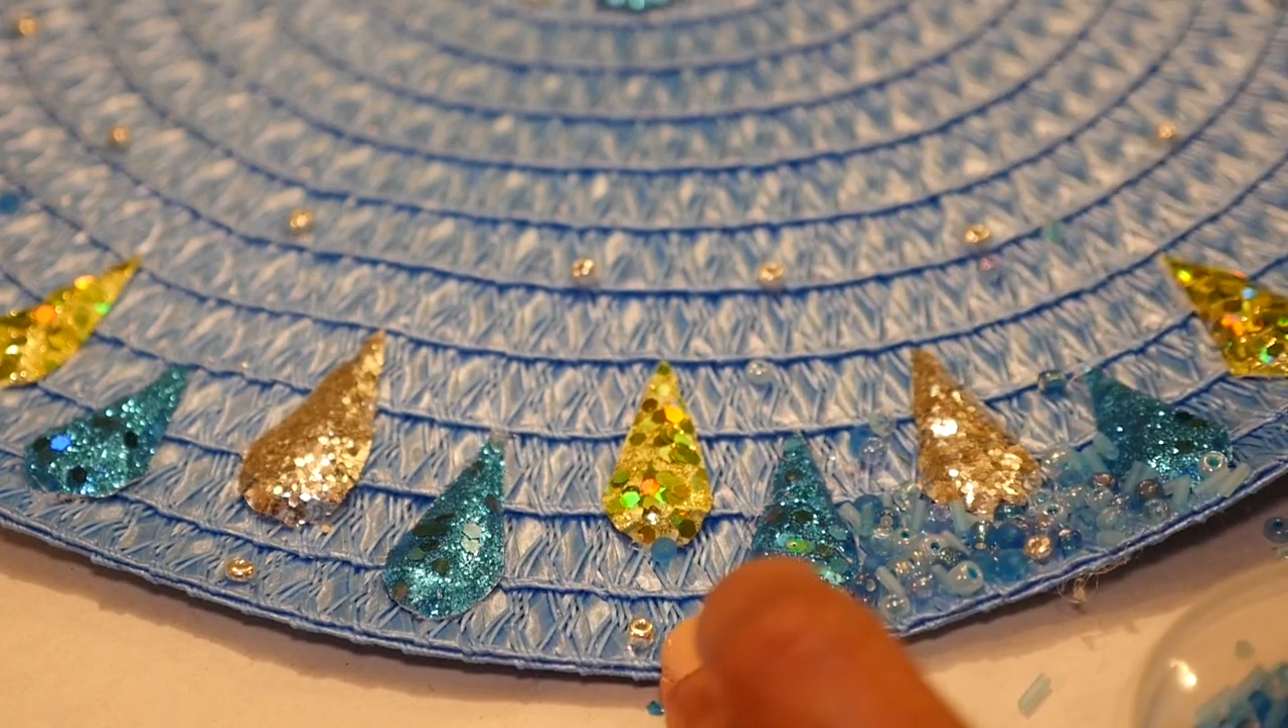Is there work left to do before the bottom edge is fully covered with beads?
Yes.